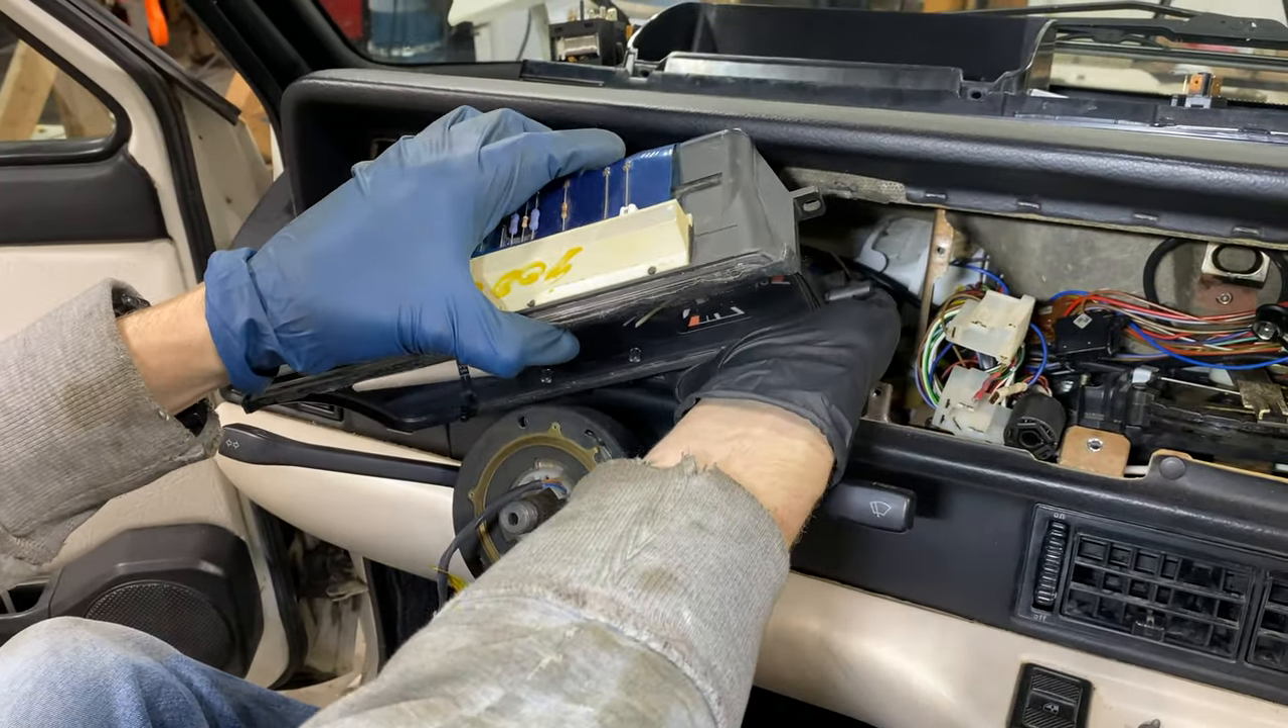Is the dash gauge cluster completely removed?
No.